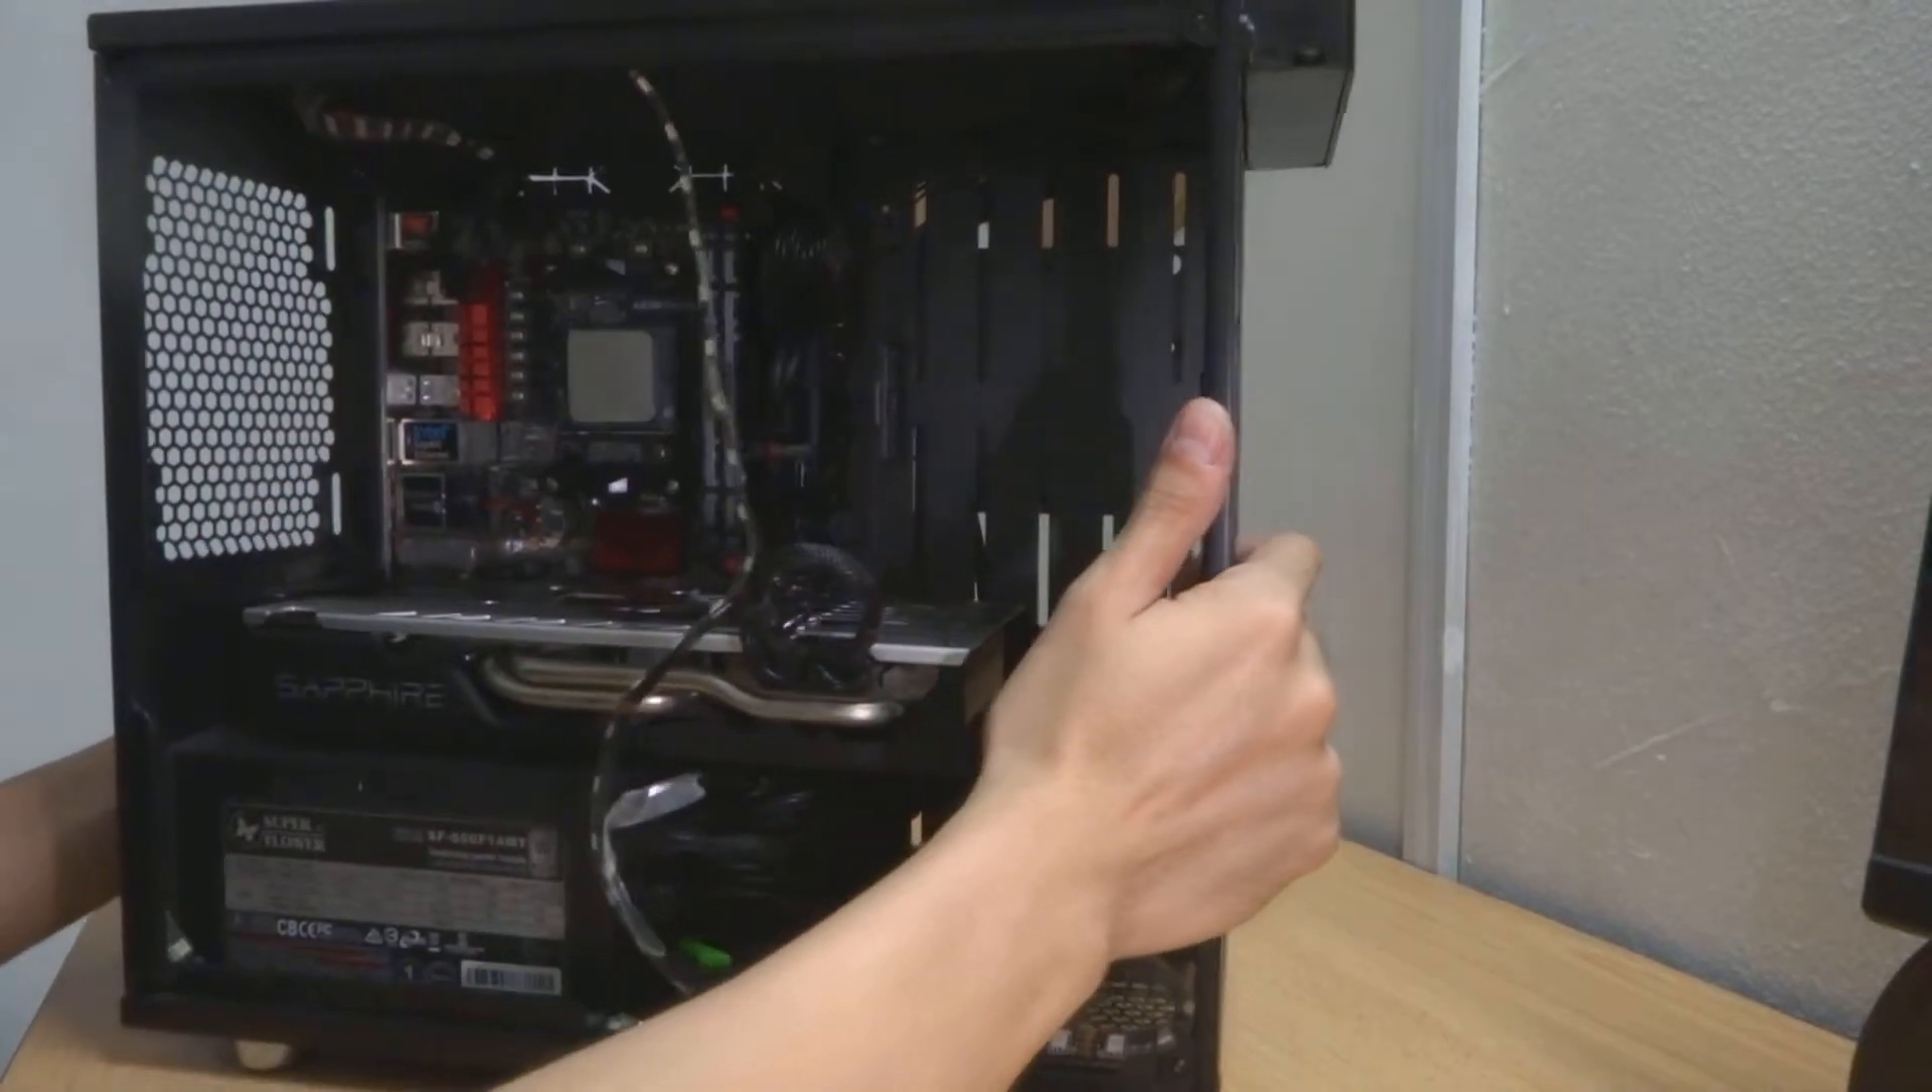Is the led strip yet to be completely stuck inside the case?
Yes.